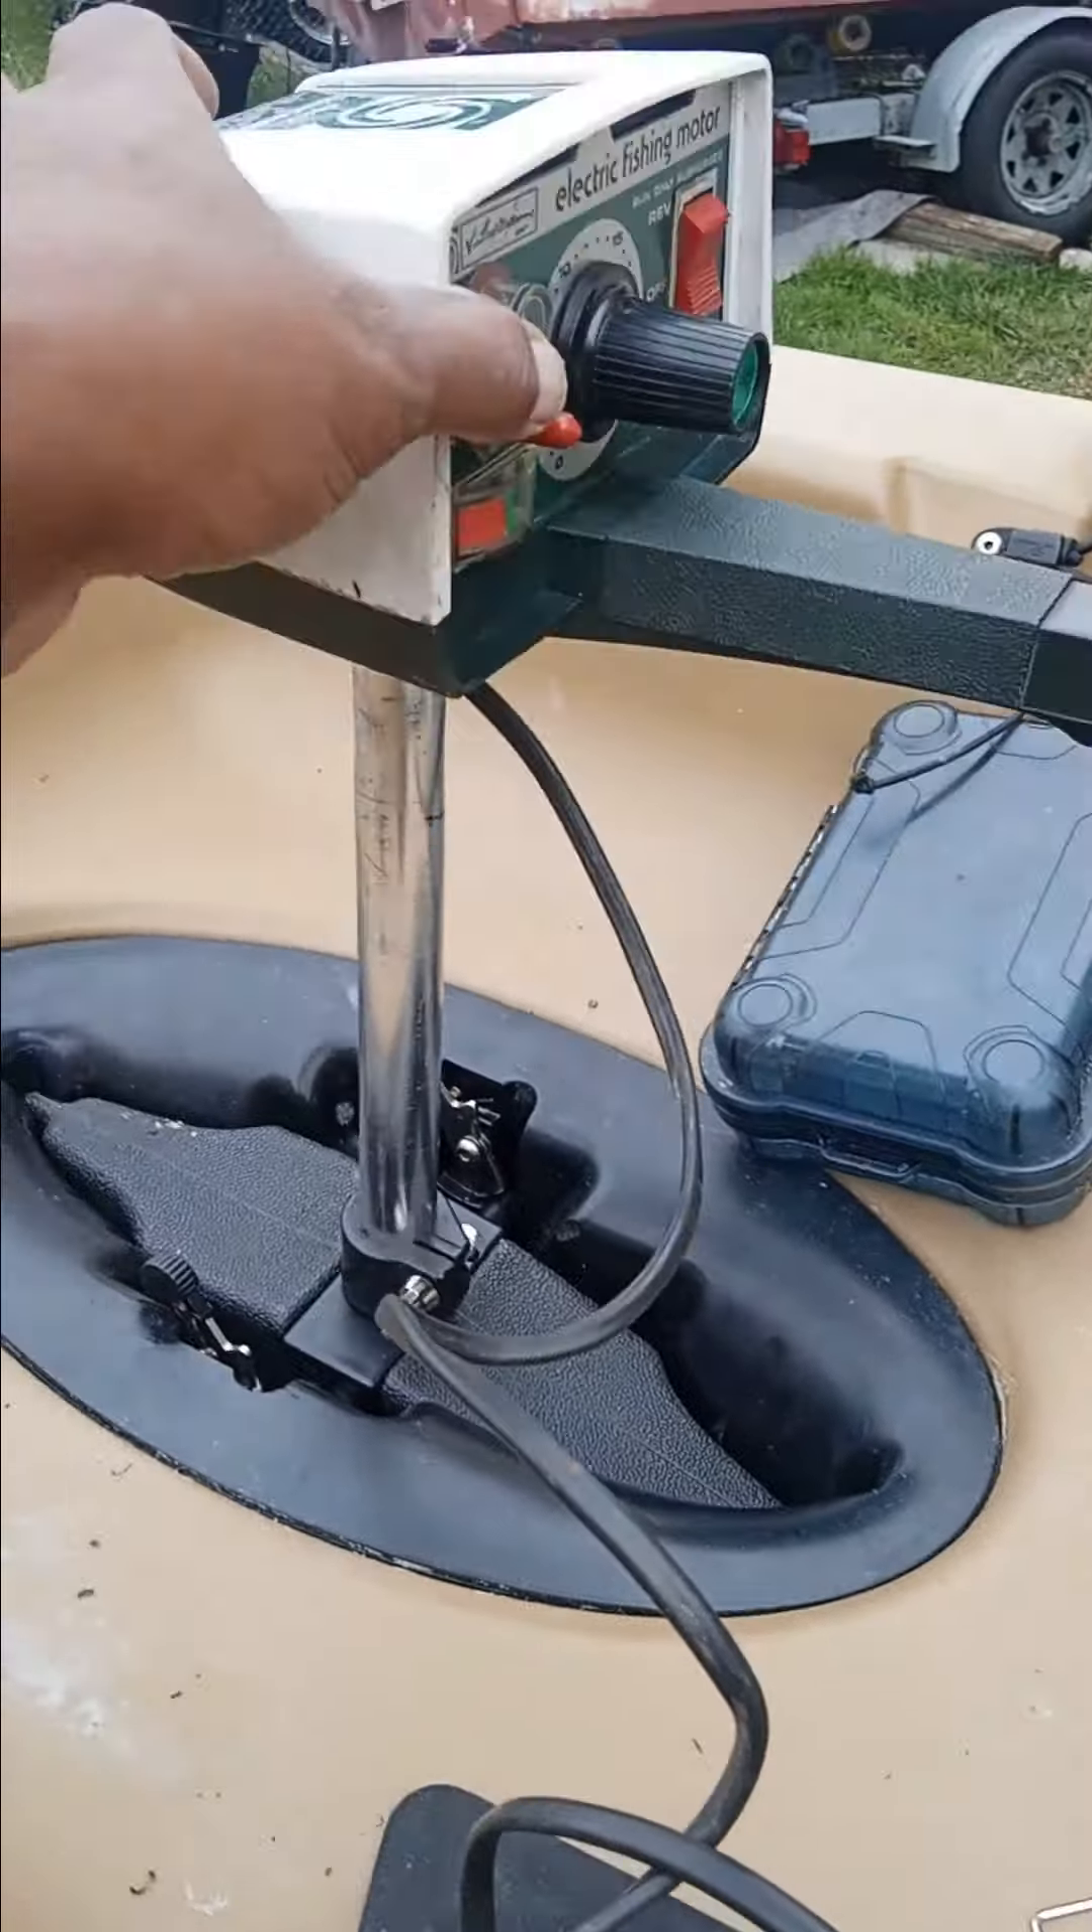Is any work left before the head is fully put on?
No.